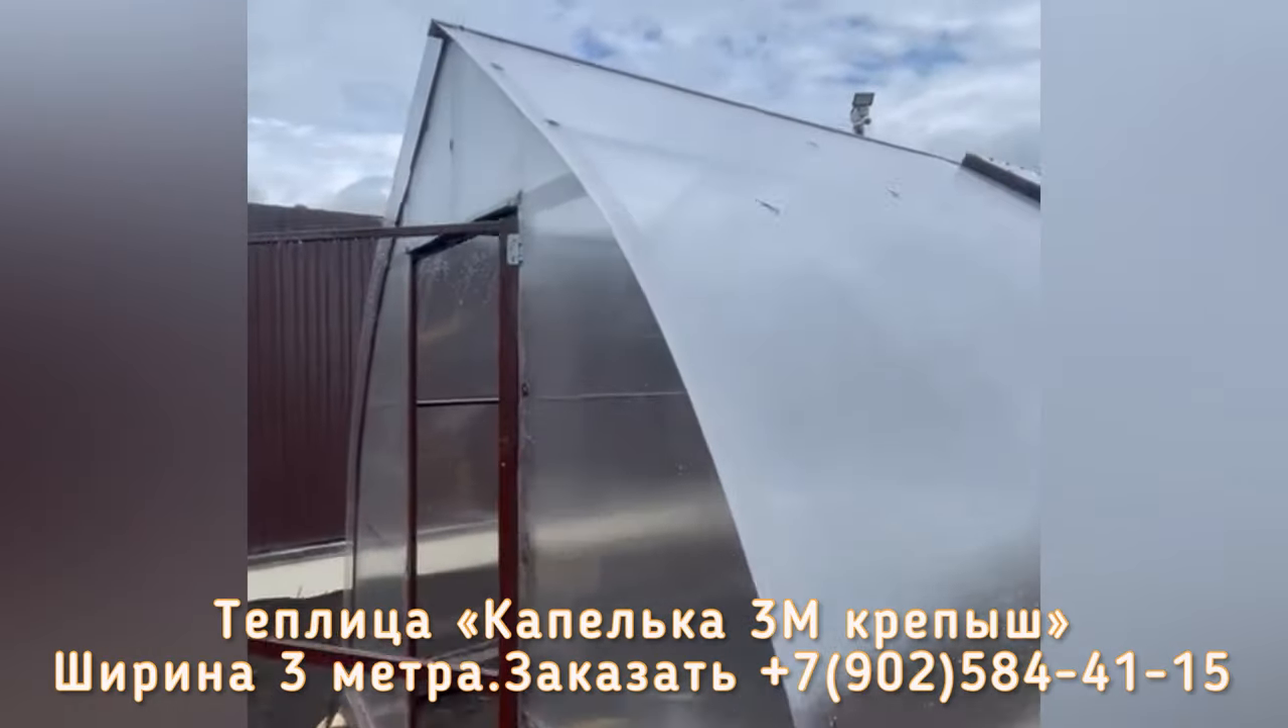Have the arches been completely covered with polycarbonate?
Yes.